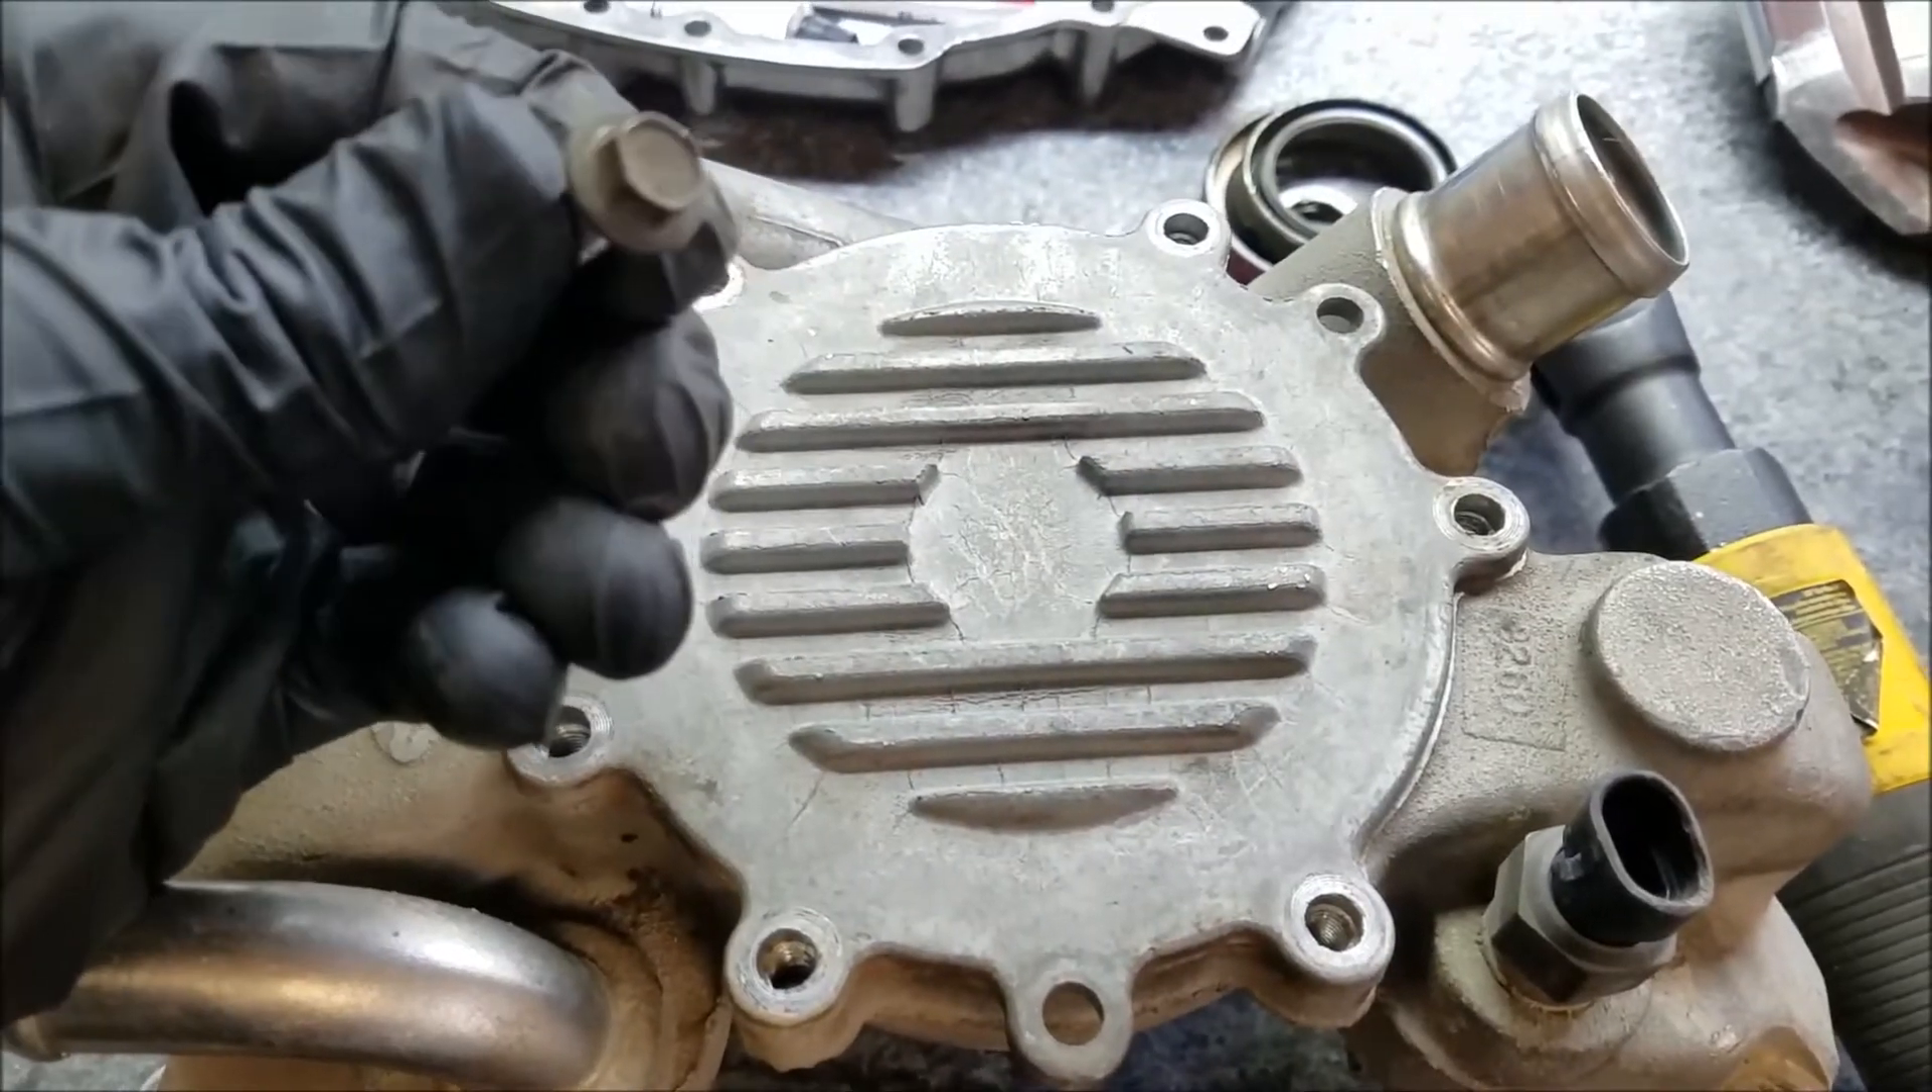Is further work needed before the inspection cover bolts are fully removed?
No.